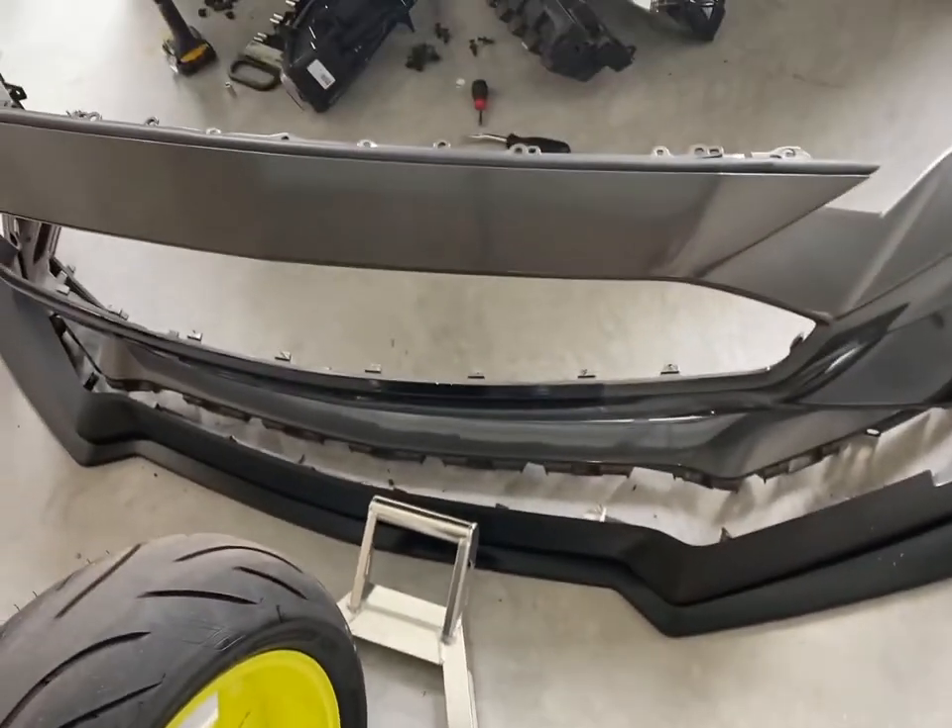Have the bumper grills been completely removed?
Yes.